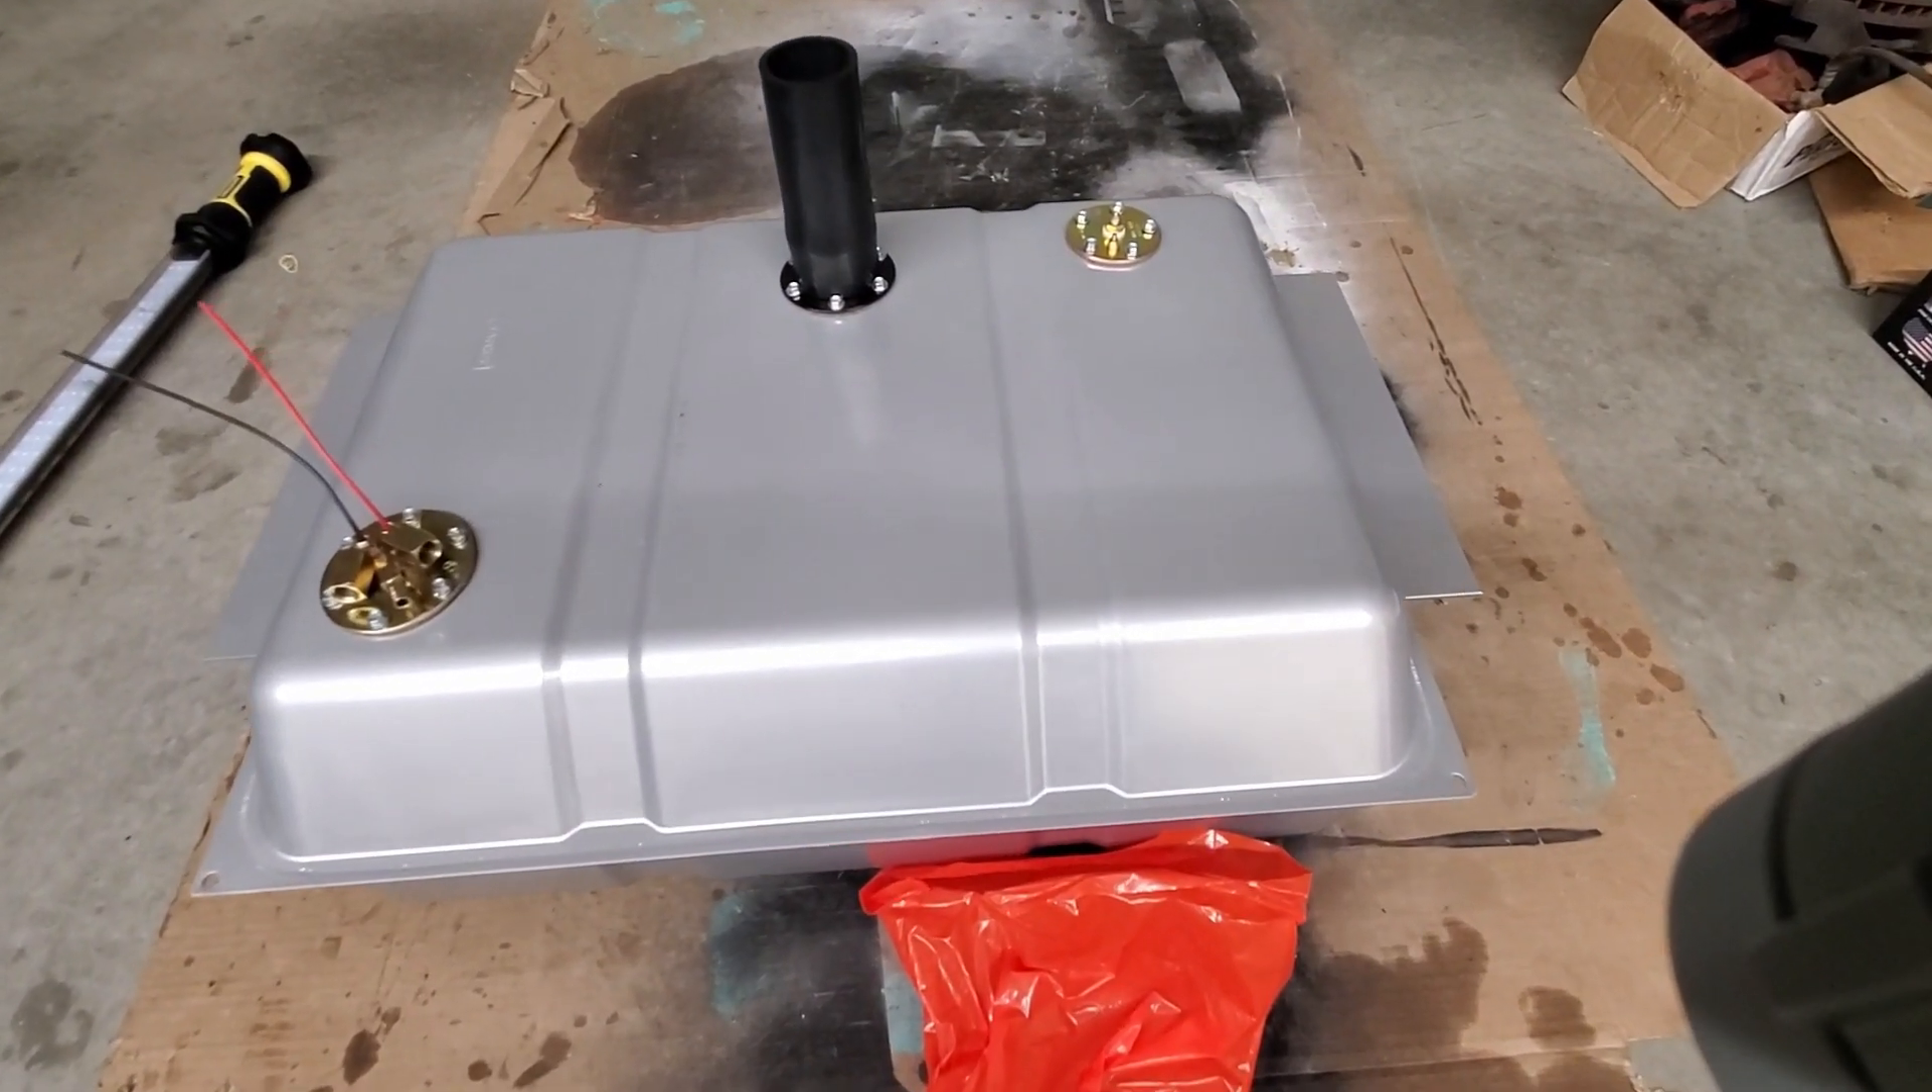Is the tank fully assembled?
Yes.